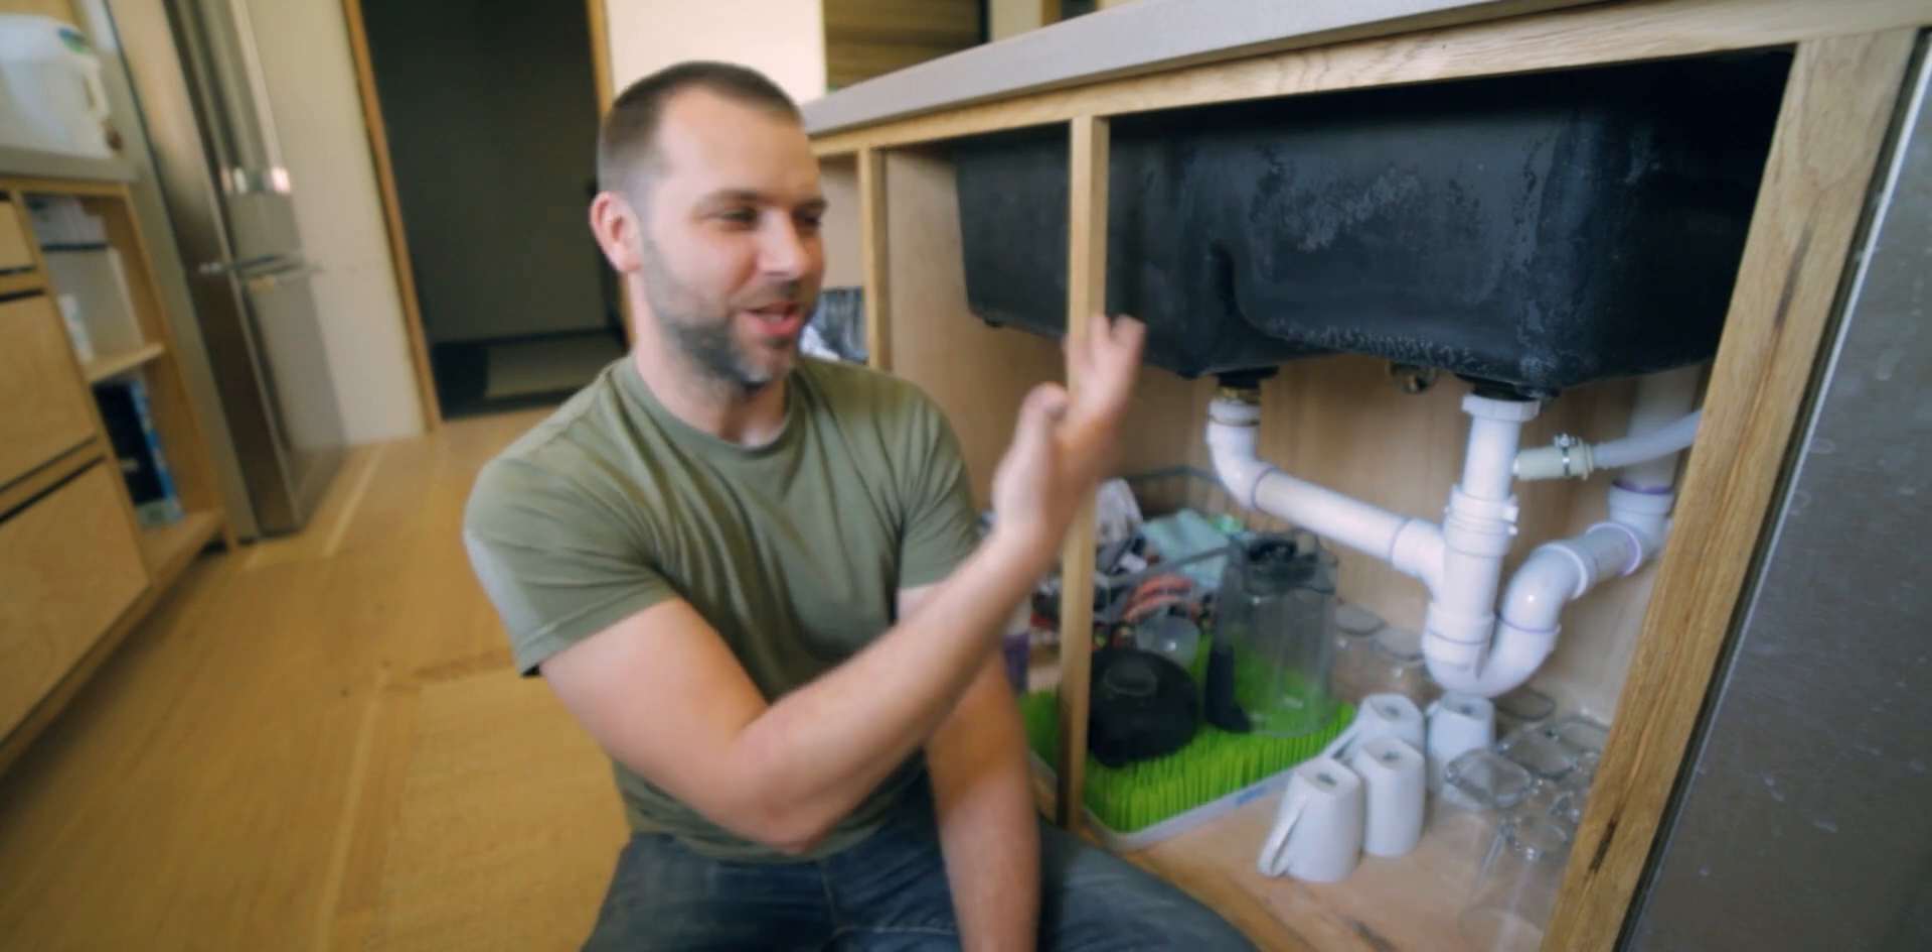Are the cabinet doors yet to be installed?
Yes.